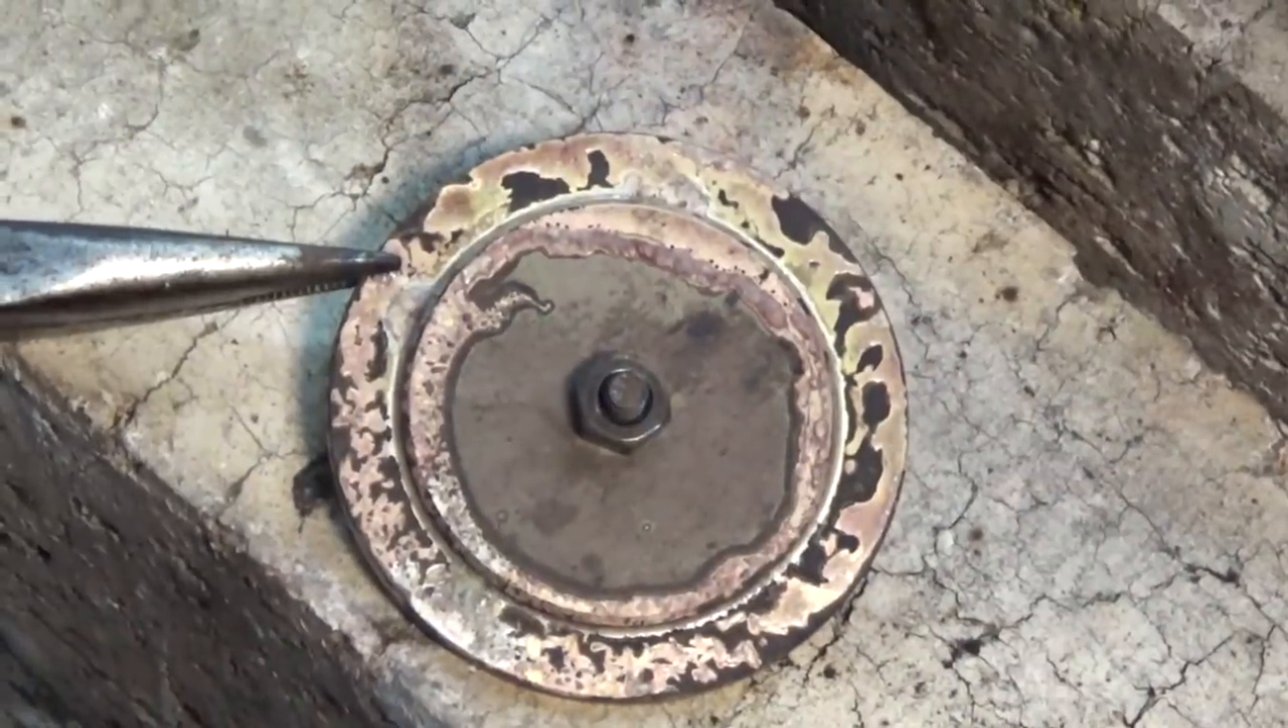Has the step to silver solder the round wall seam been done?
Yes.